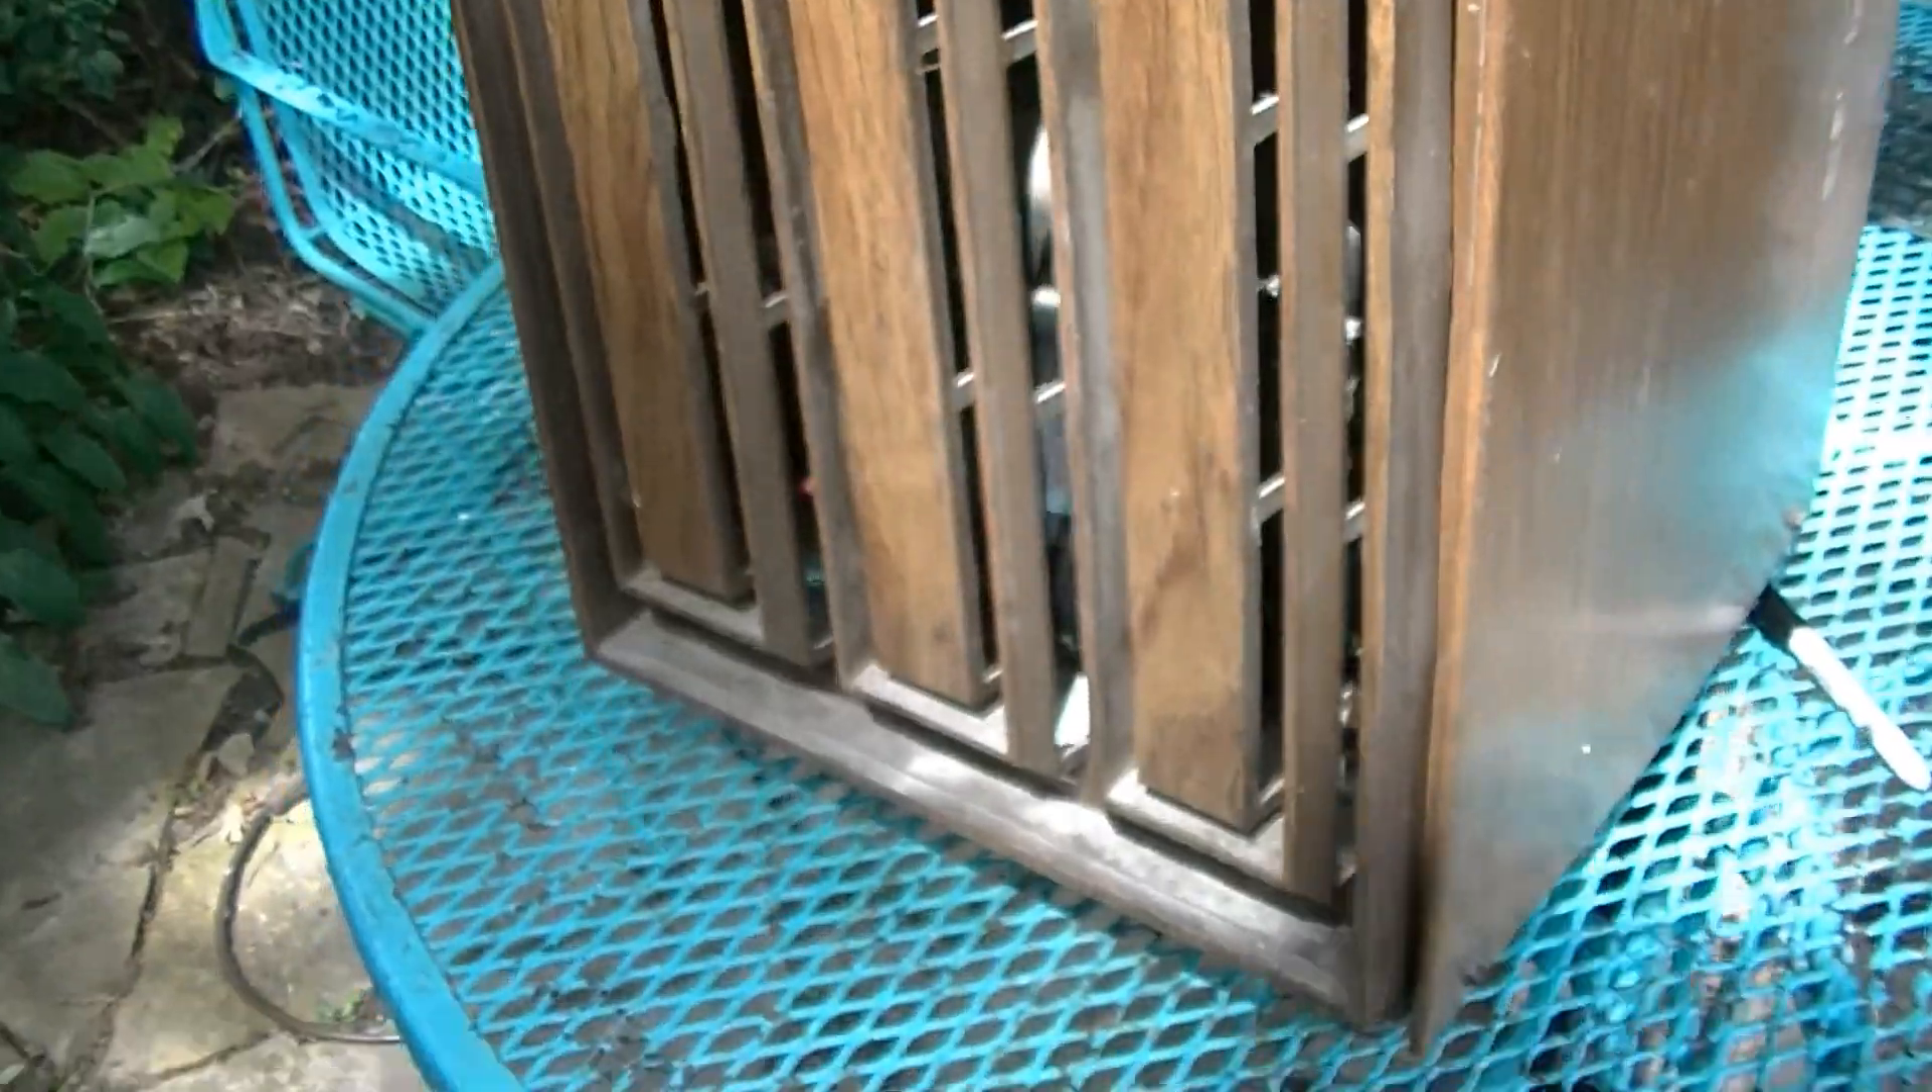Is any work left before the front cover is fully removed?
Yes.